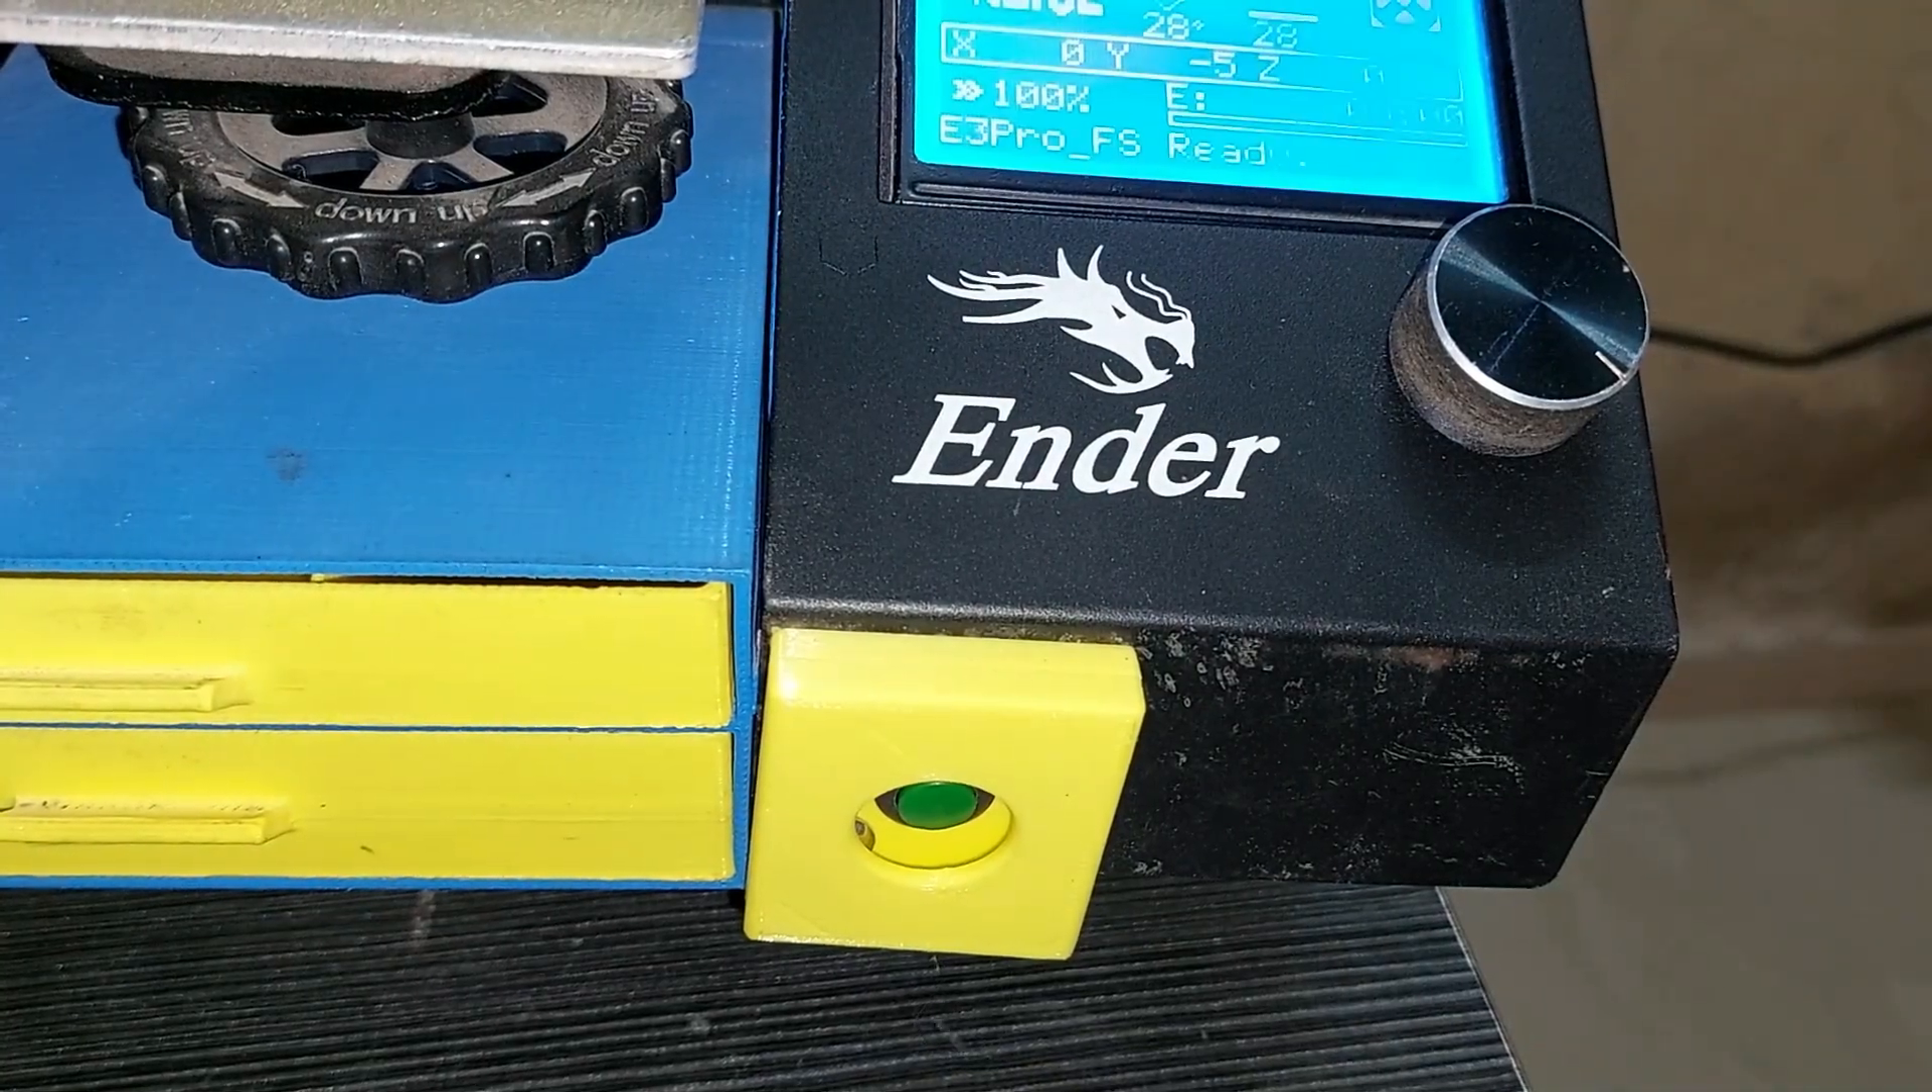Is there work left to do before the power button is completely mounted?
No.